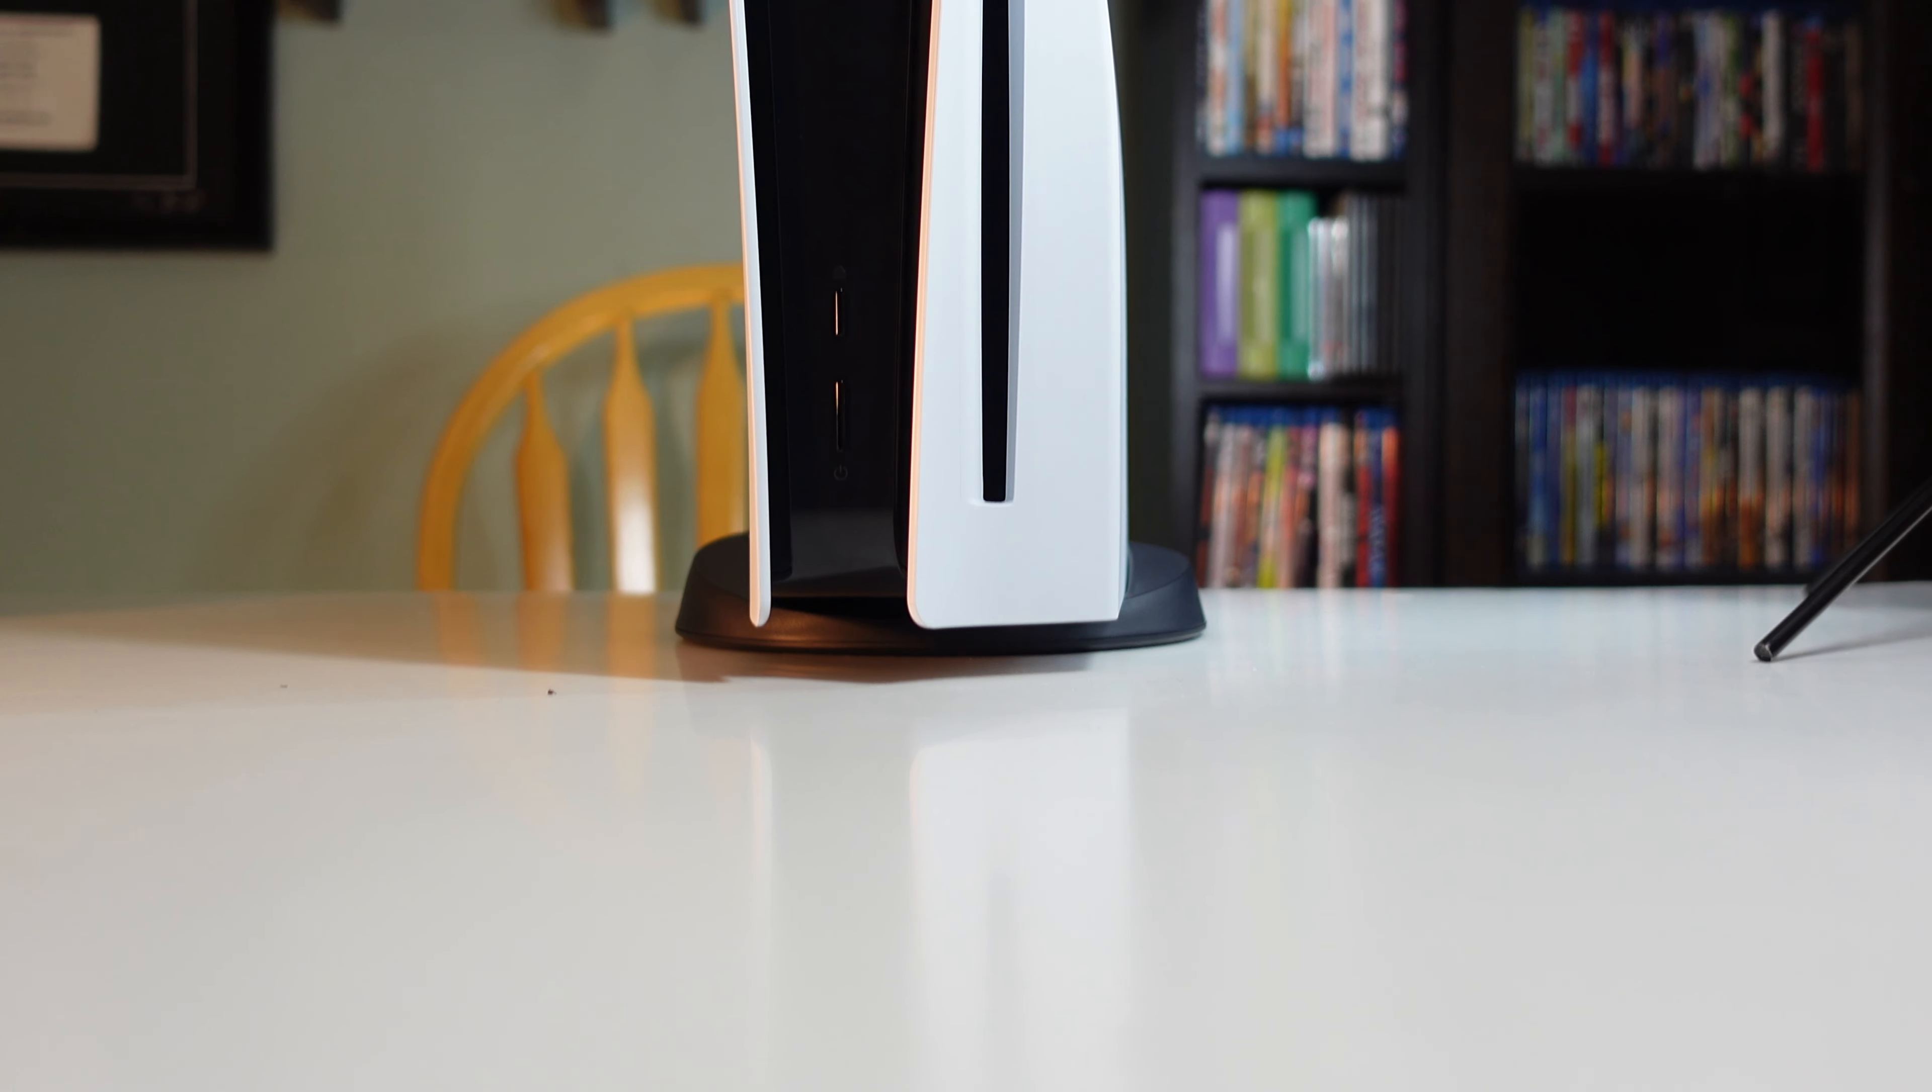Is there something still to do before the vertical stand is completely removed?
Yes.